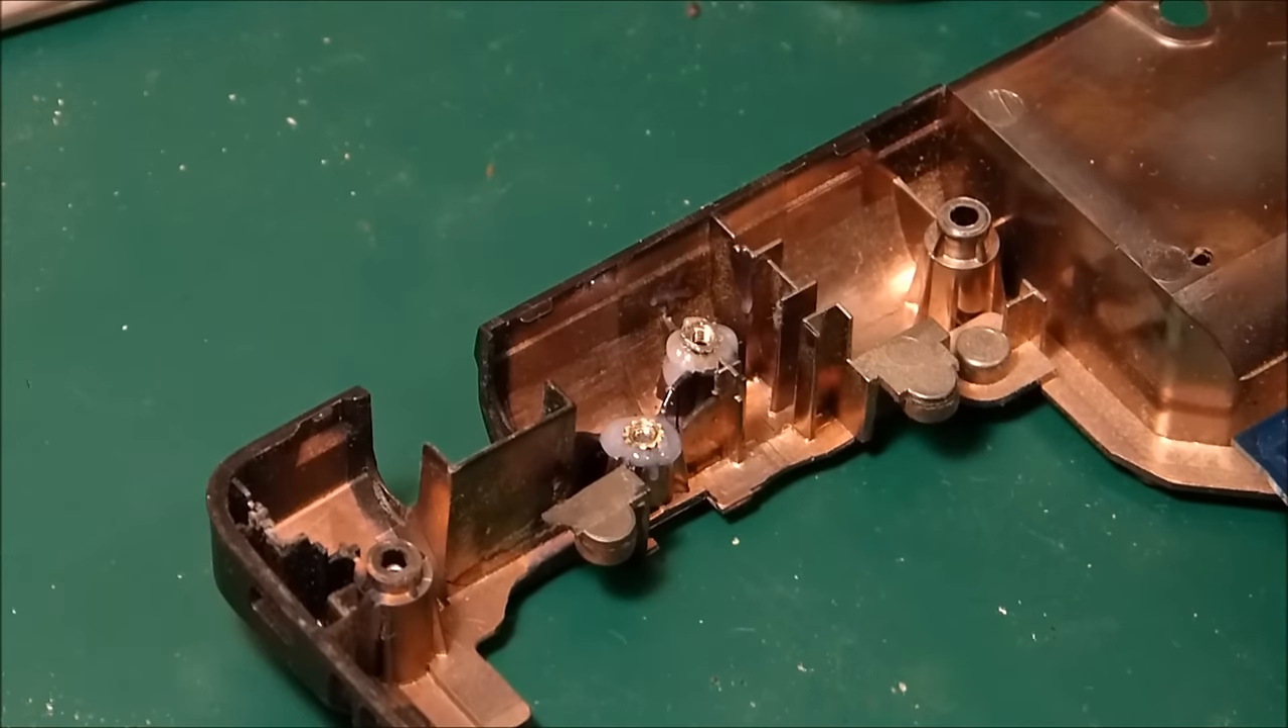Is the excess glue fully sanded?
No.